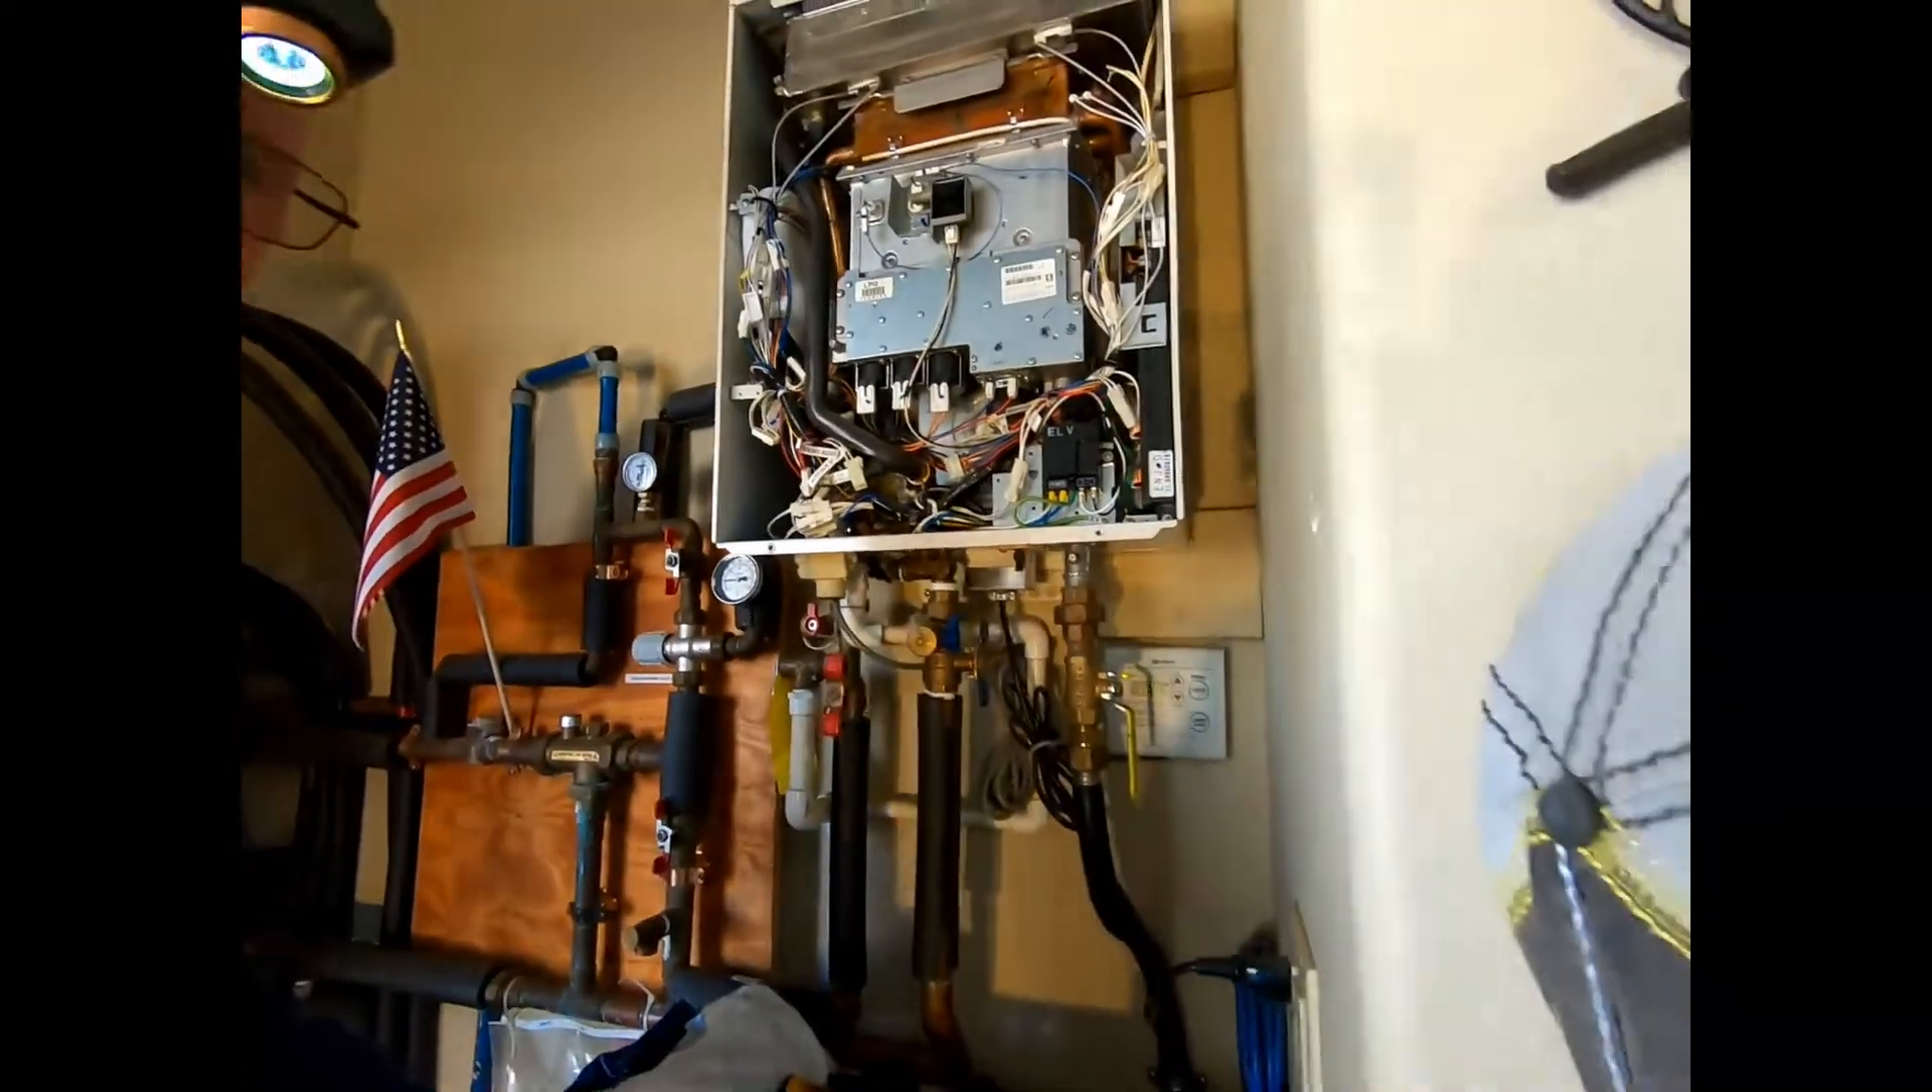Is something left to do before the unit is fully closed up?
Yes.